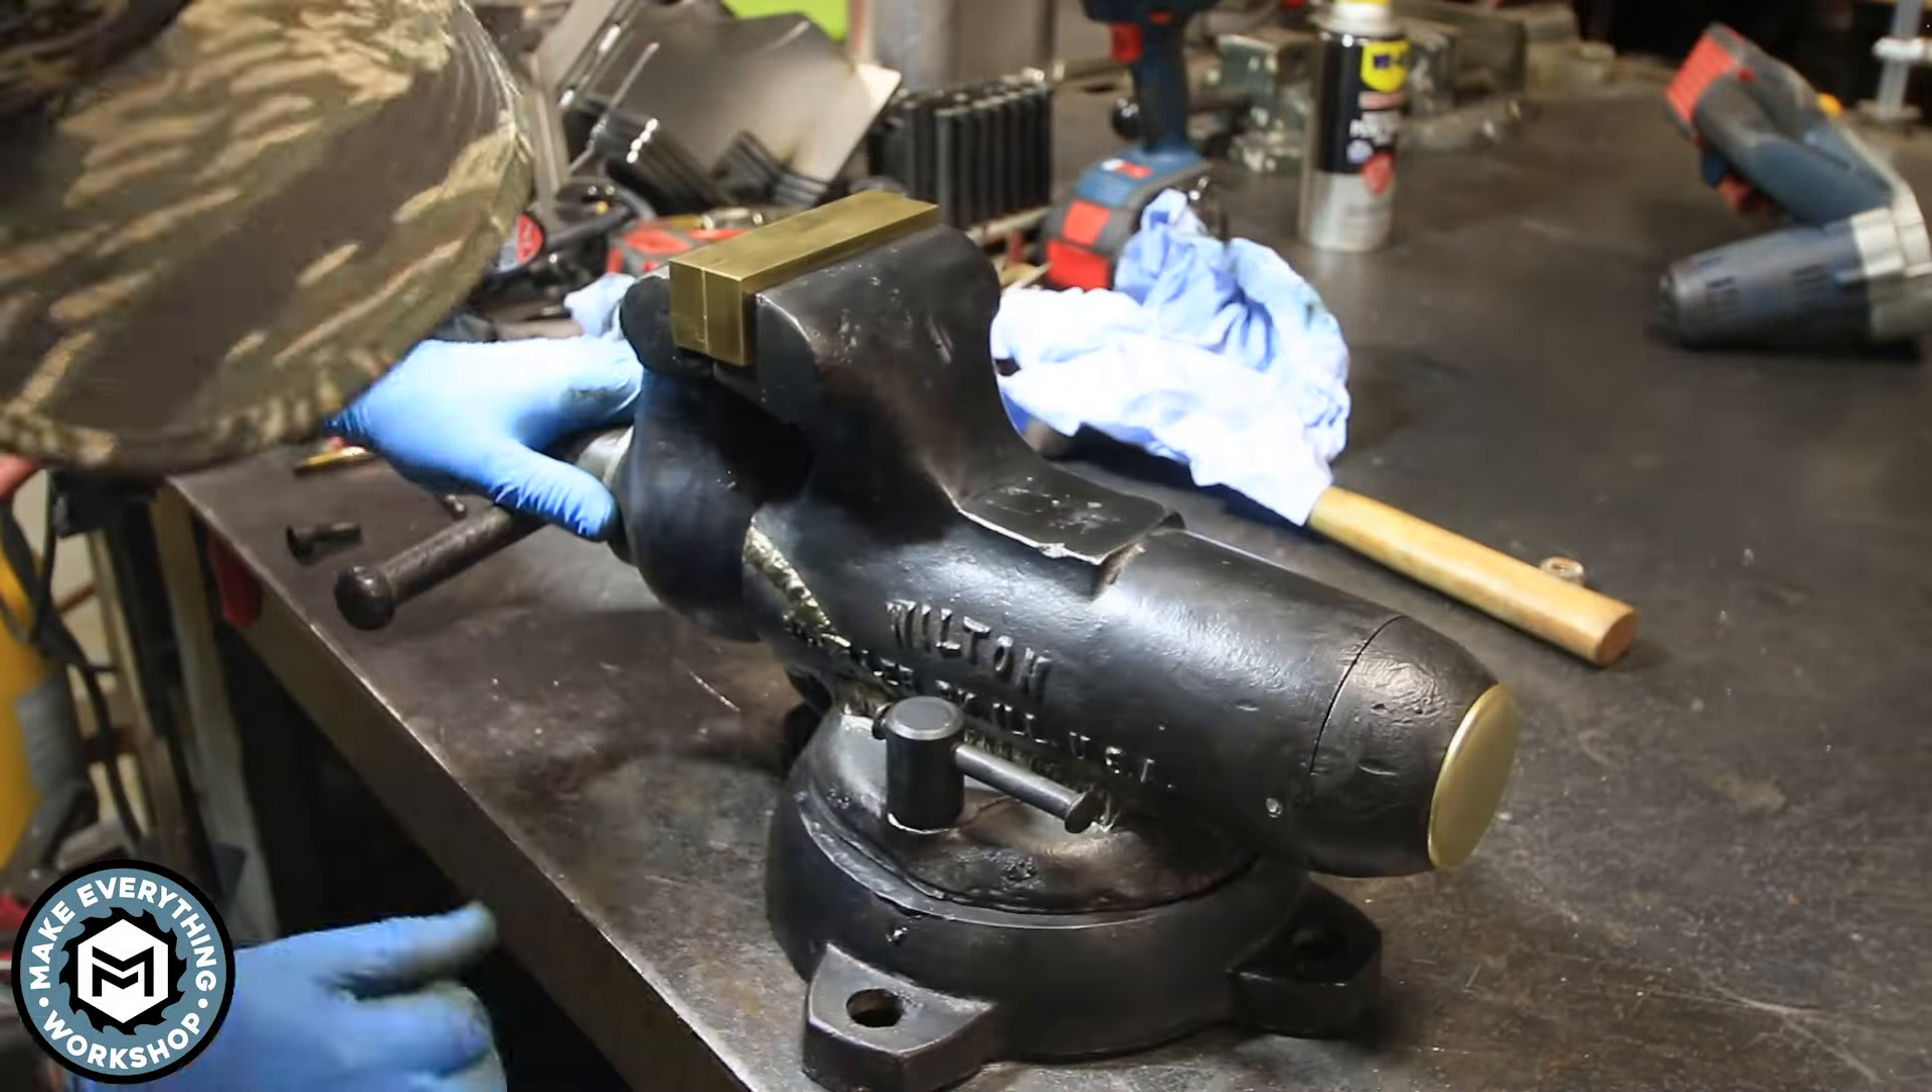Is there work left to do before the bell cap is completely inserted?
No.